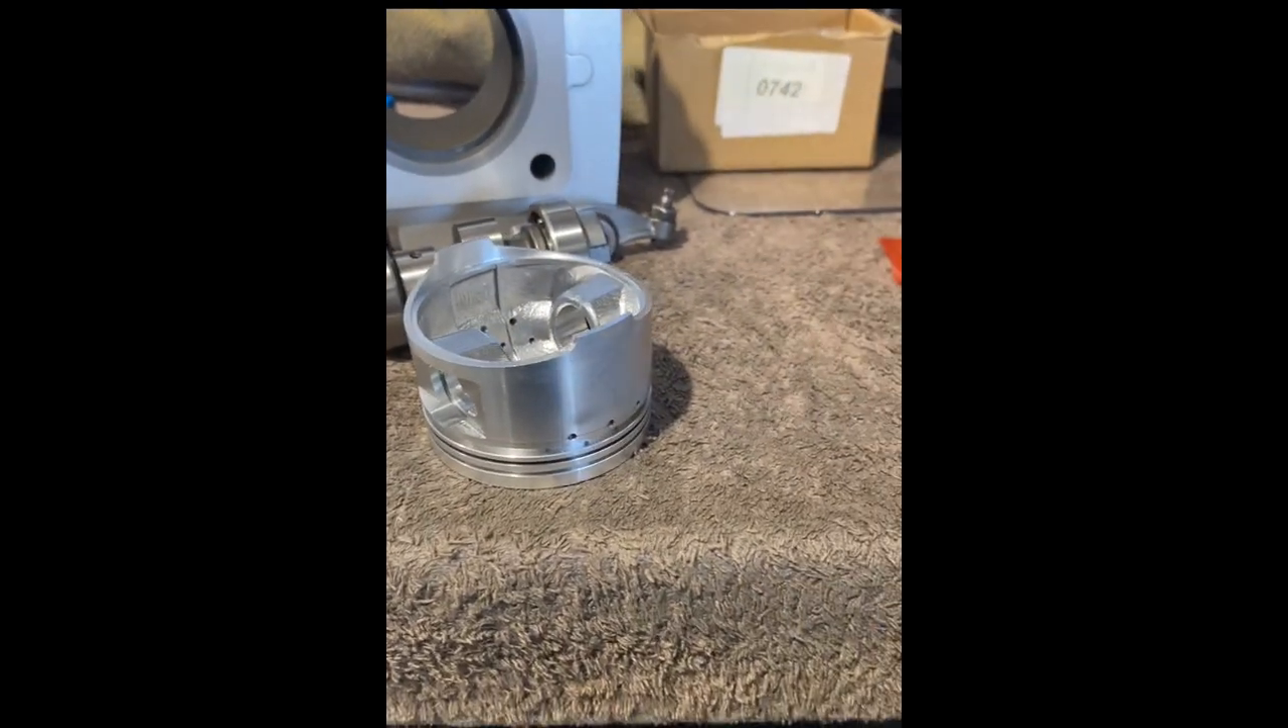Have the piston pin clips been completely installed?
No.